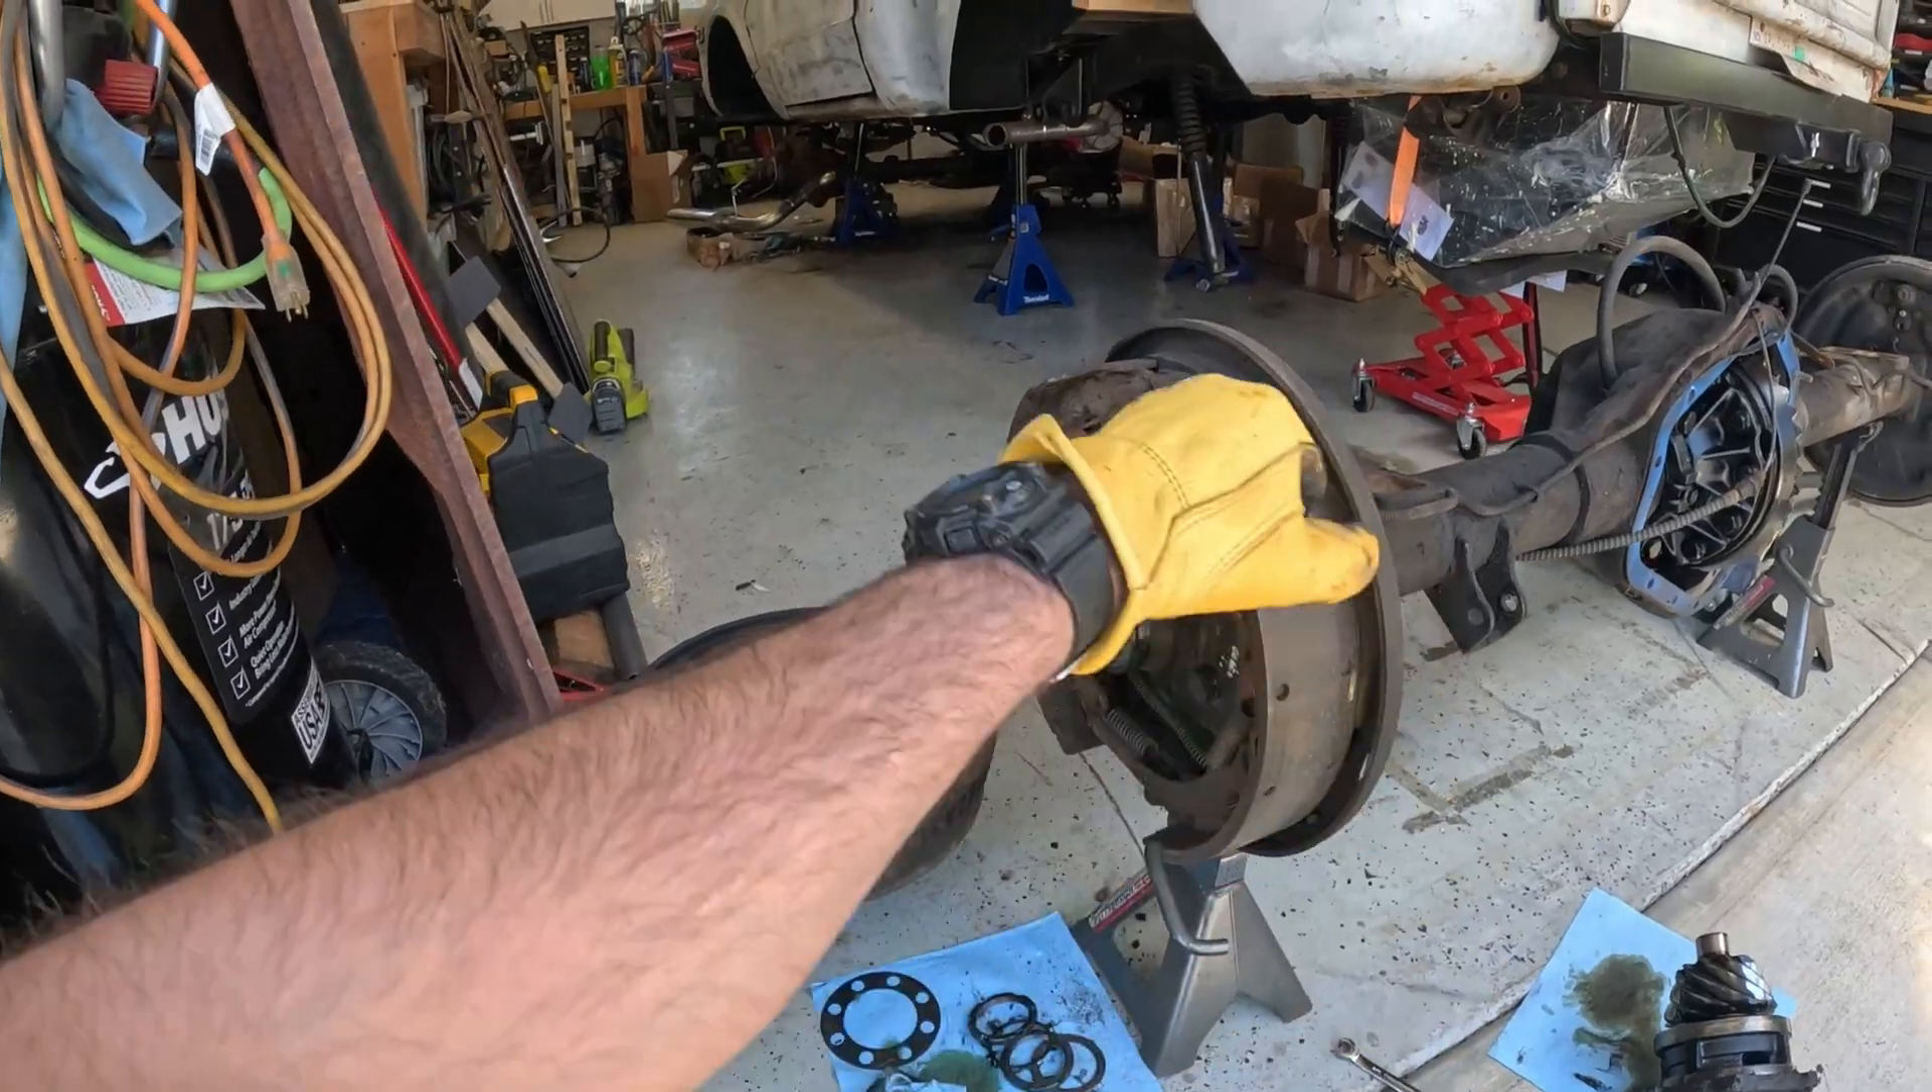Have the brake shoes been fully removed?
No.